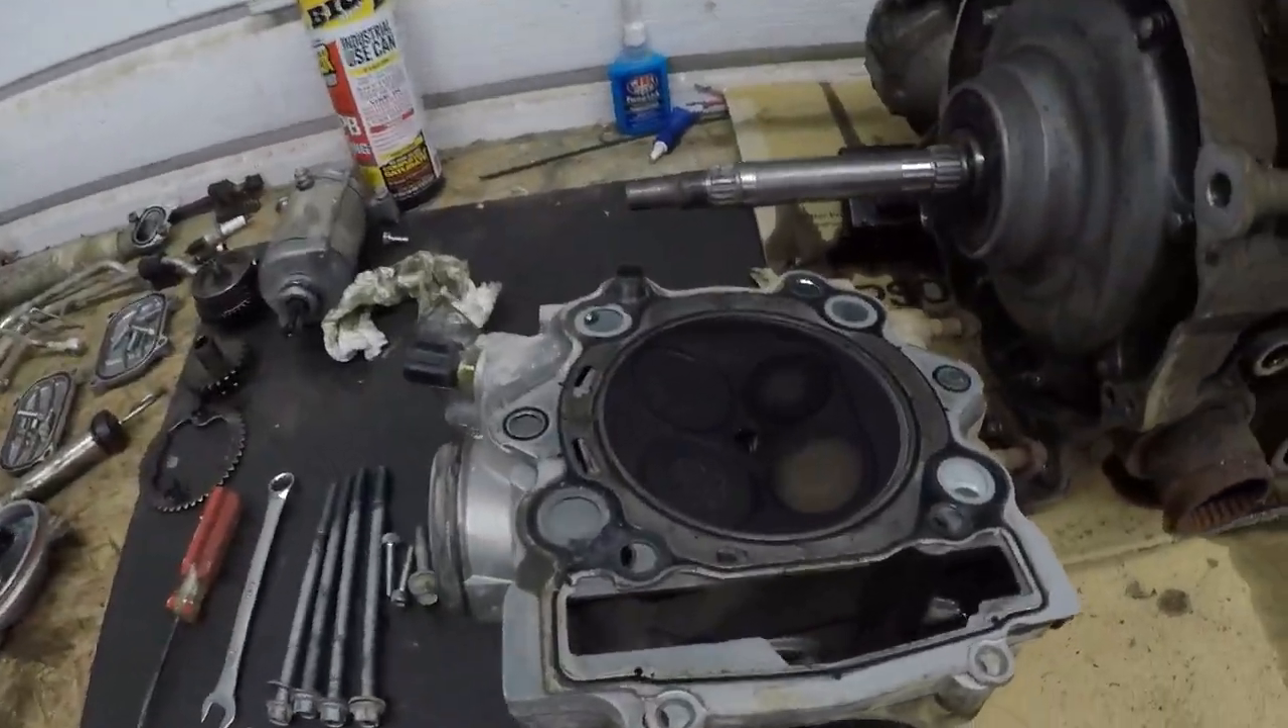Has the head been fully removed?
Yes.